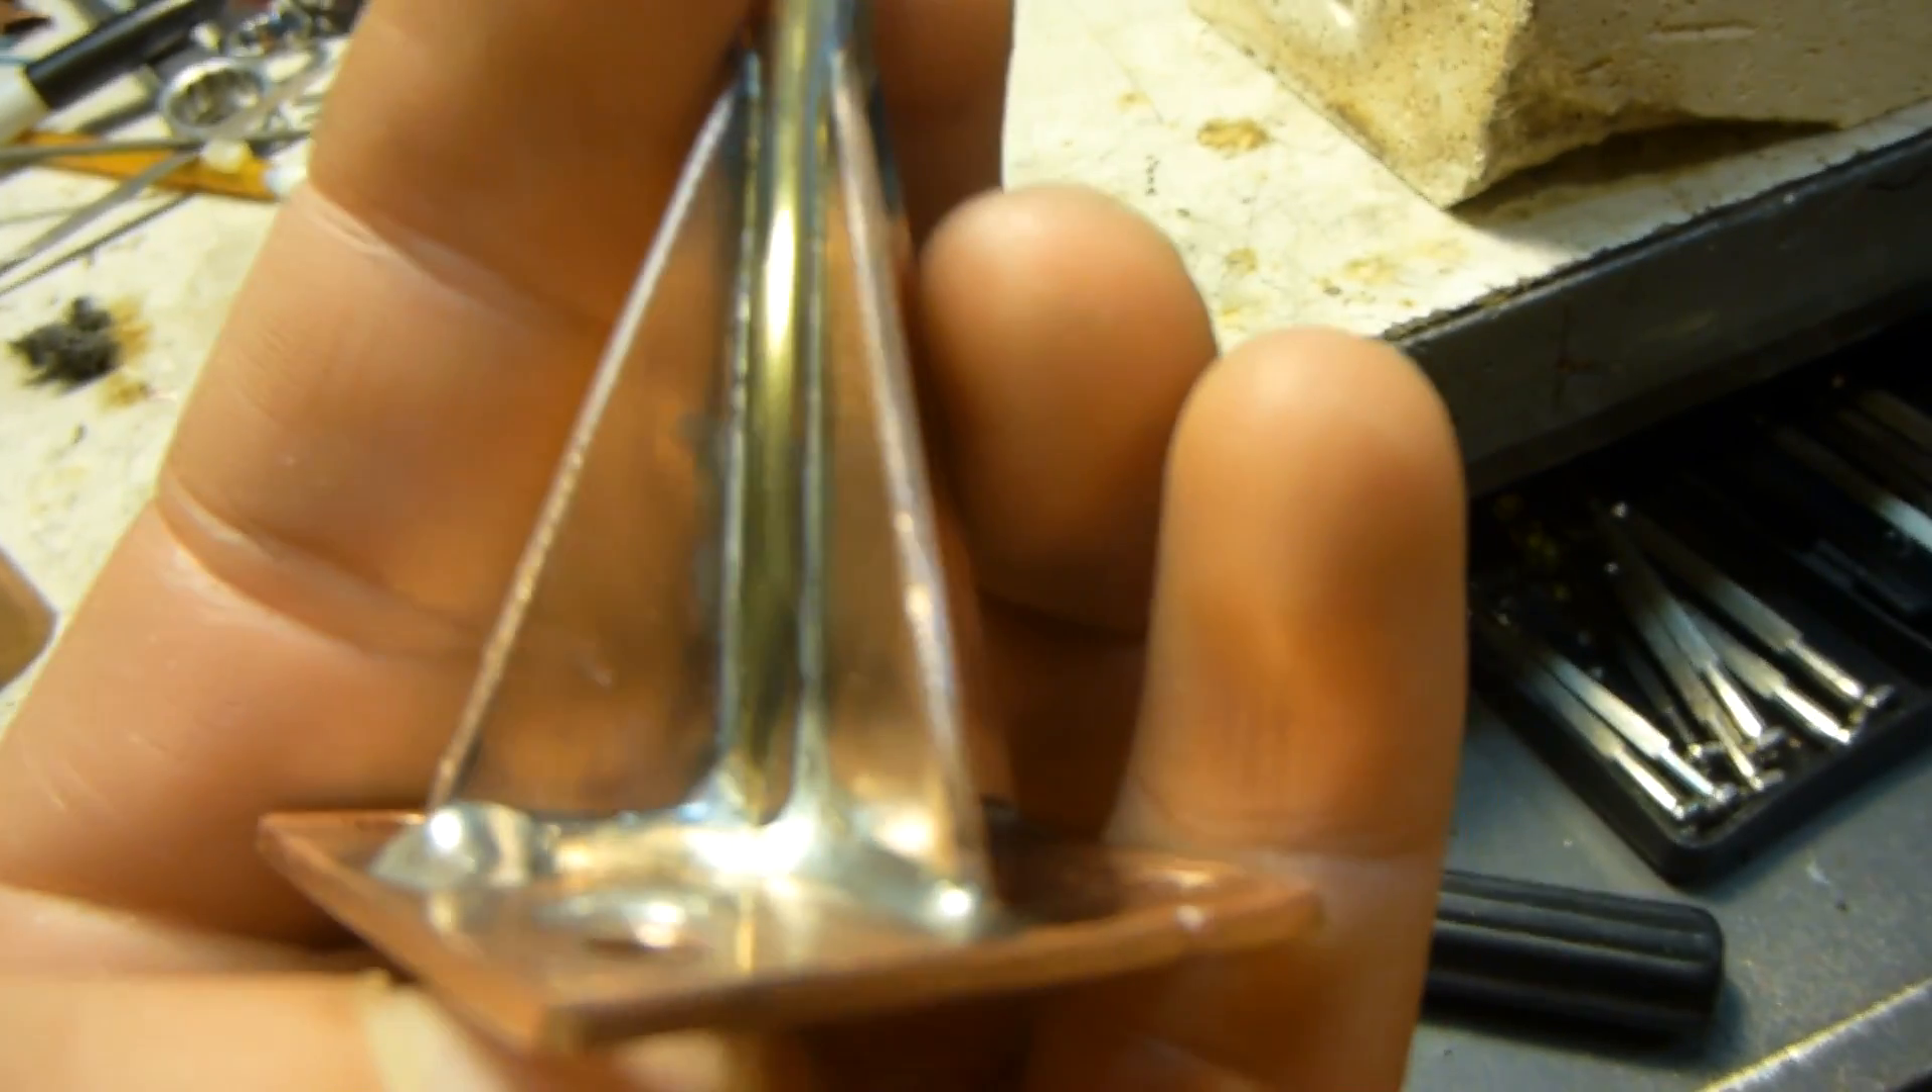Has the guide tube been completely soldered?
Yes.